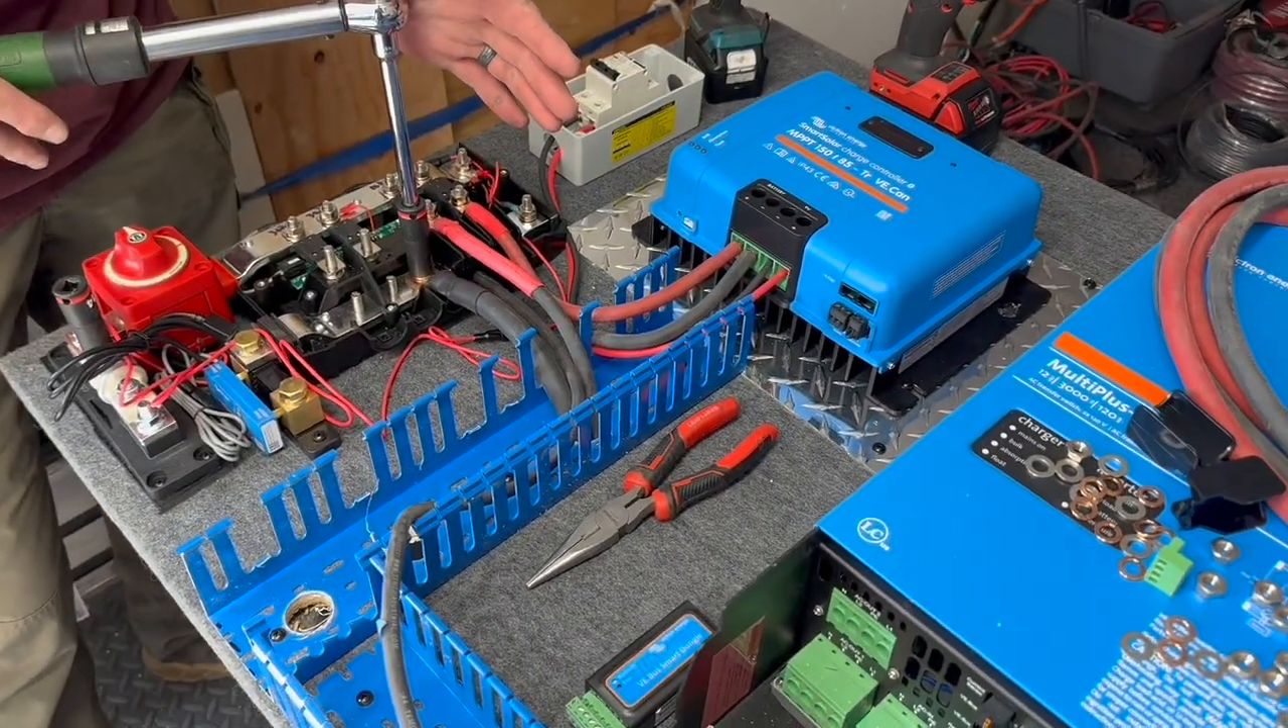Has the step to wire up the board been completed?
No.